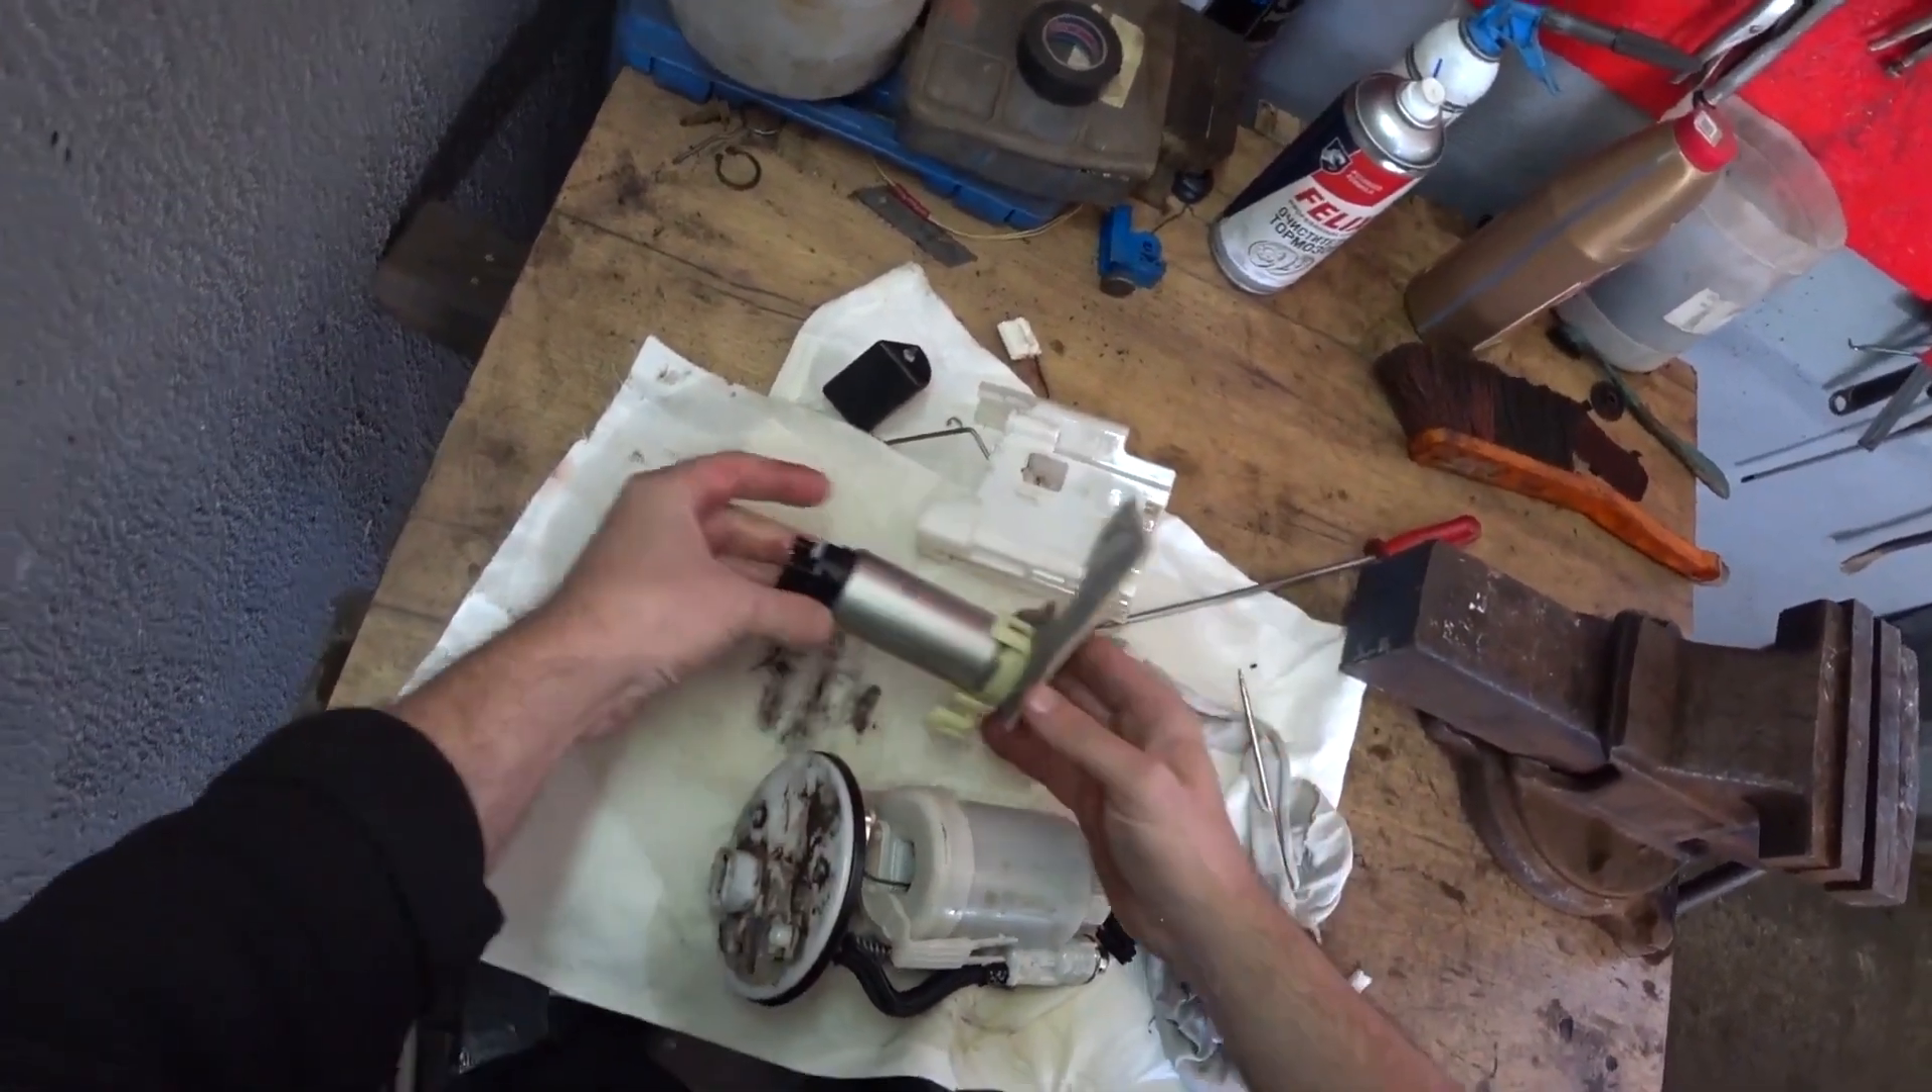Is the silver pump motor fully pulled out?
Yes.